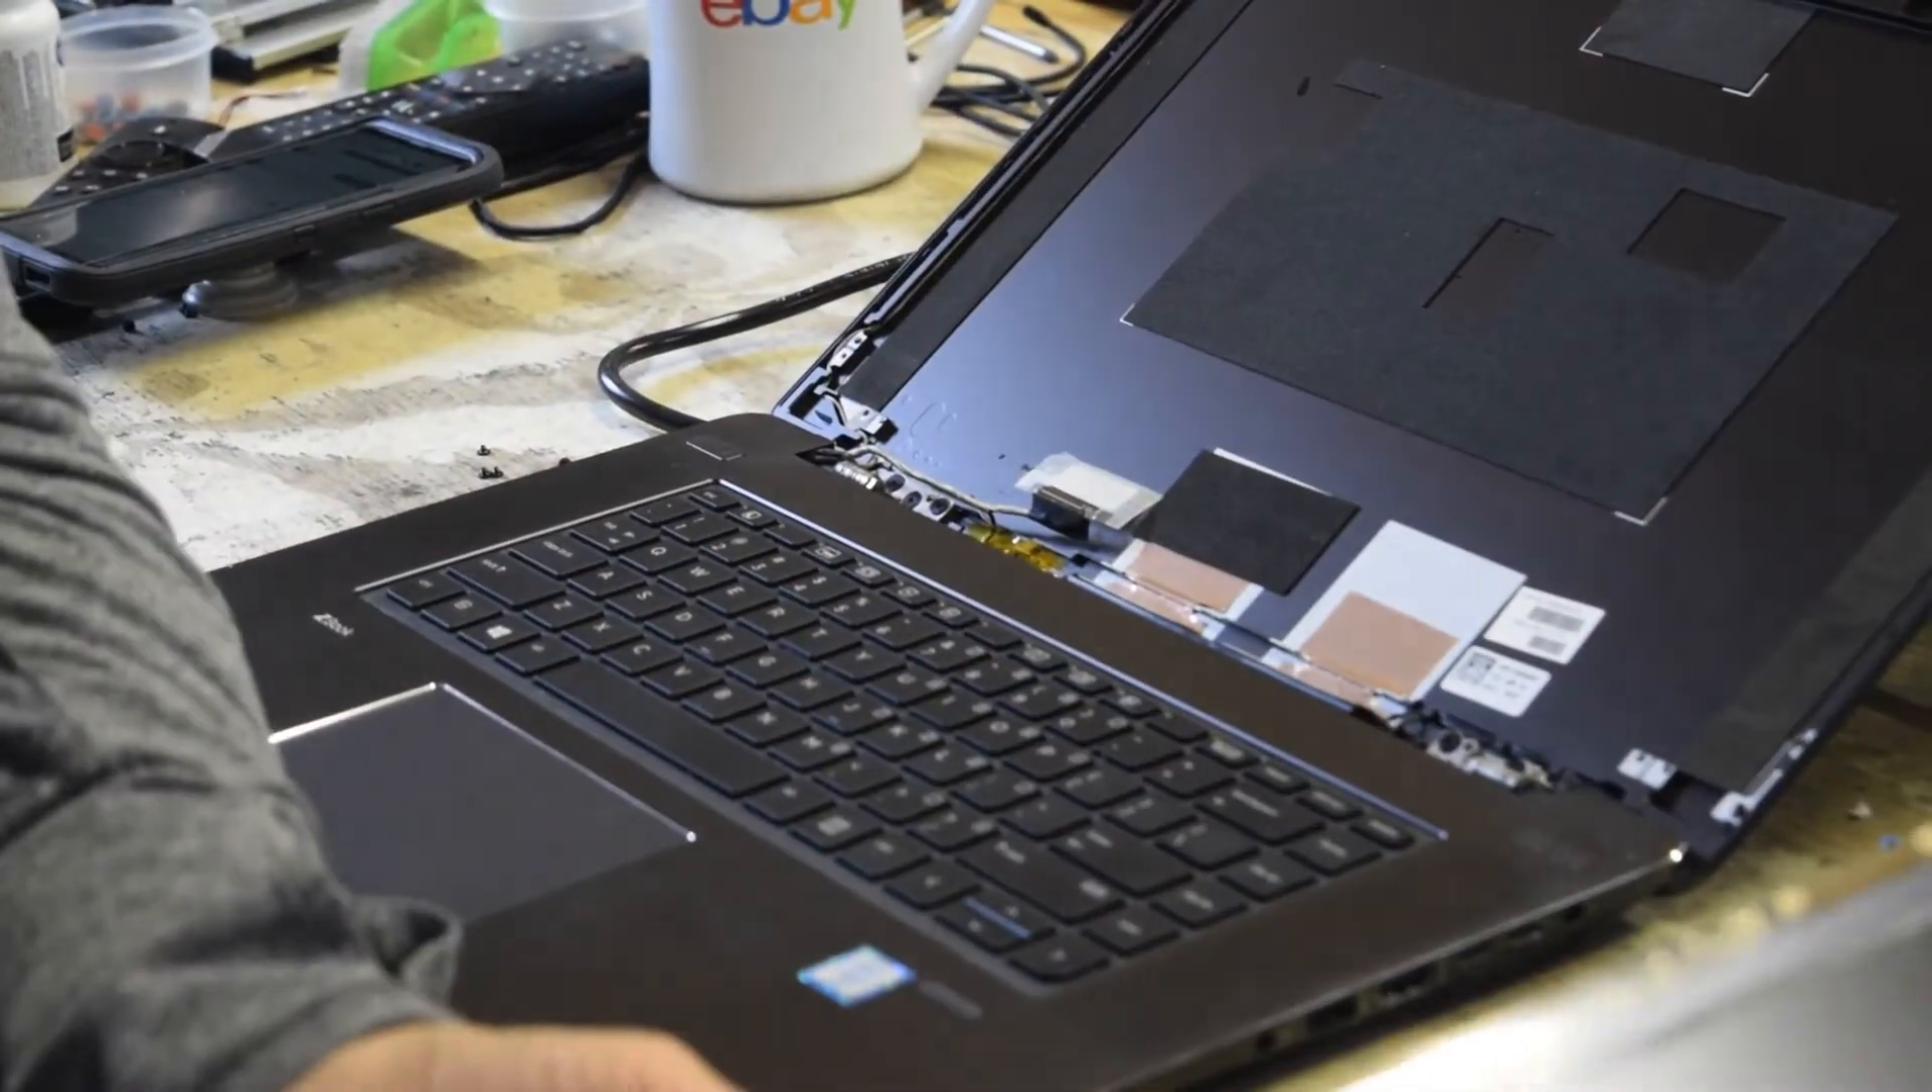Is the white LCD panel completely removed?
Yes.